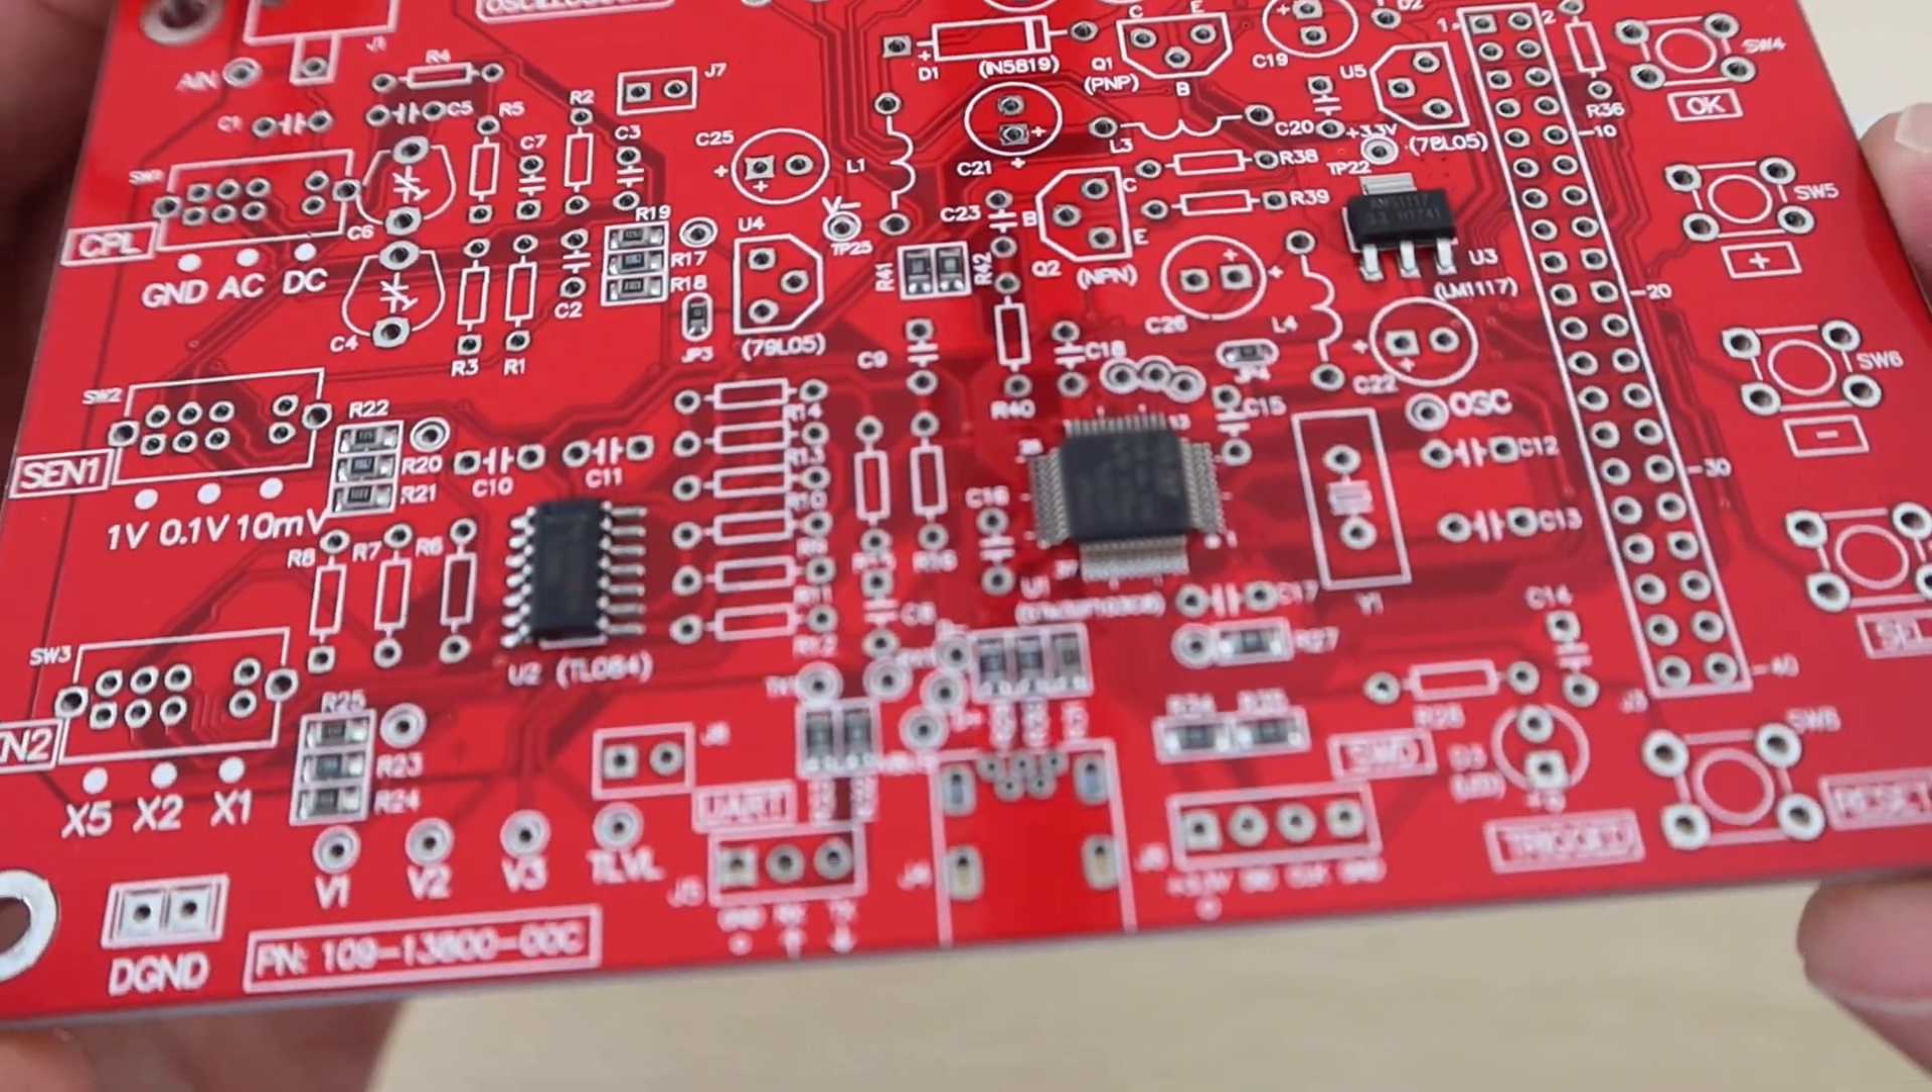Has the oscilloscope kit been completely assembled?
No.